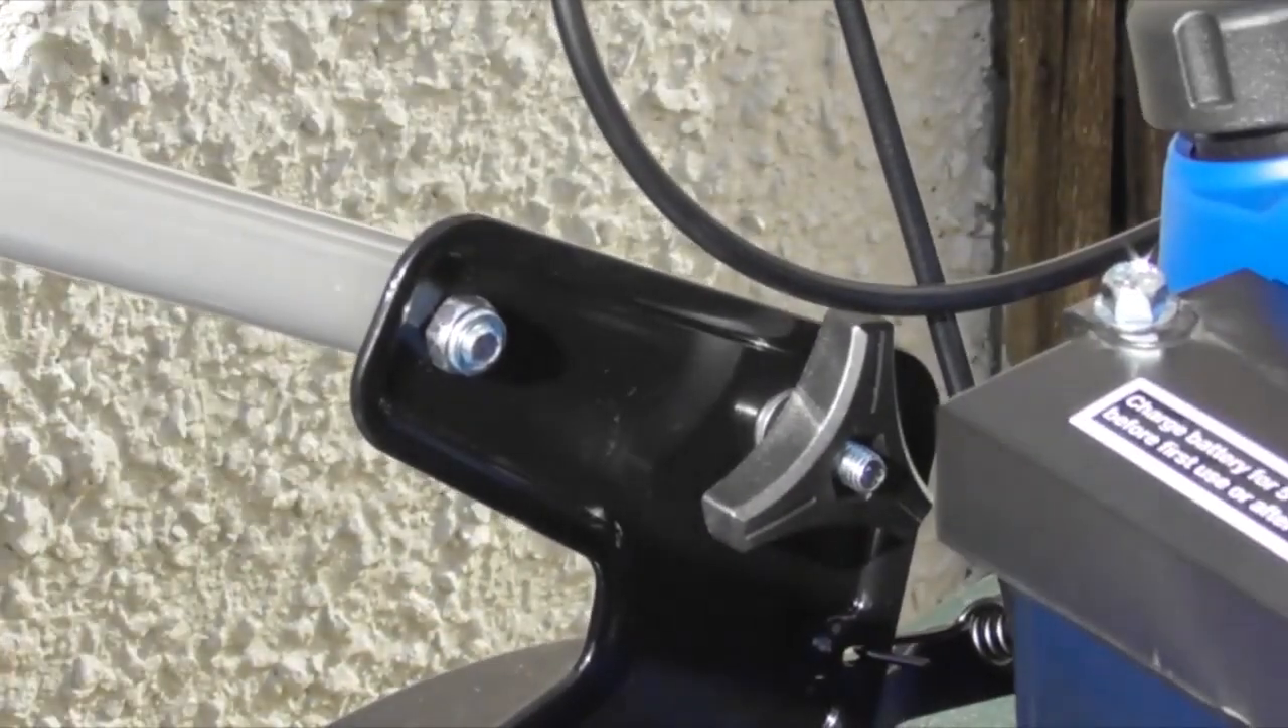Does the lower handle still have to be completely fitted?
No.